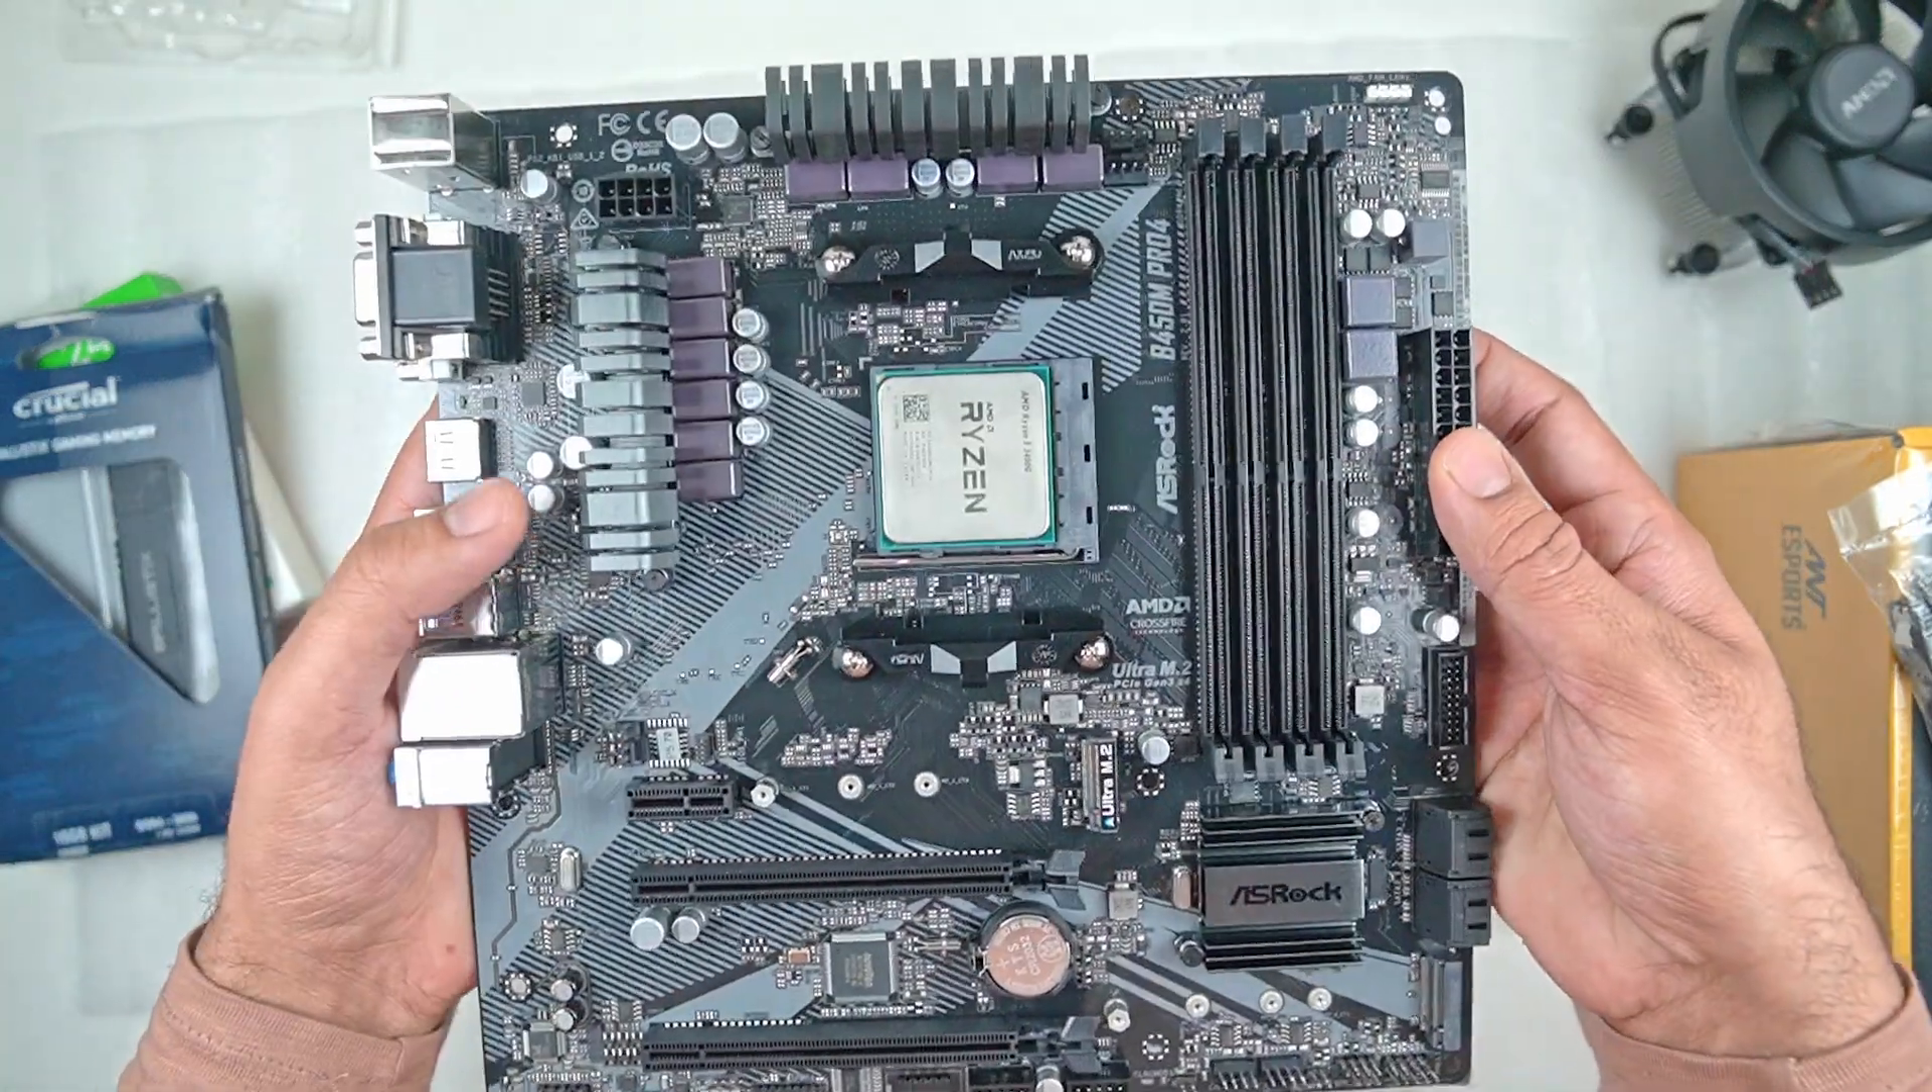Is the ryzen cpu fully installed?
Yes.